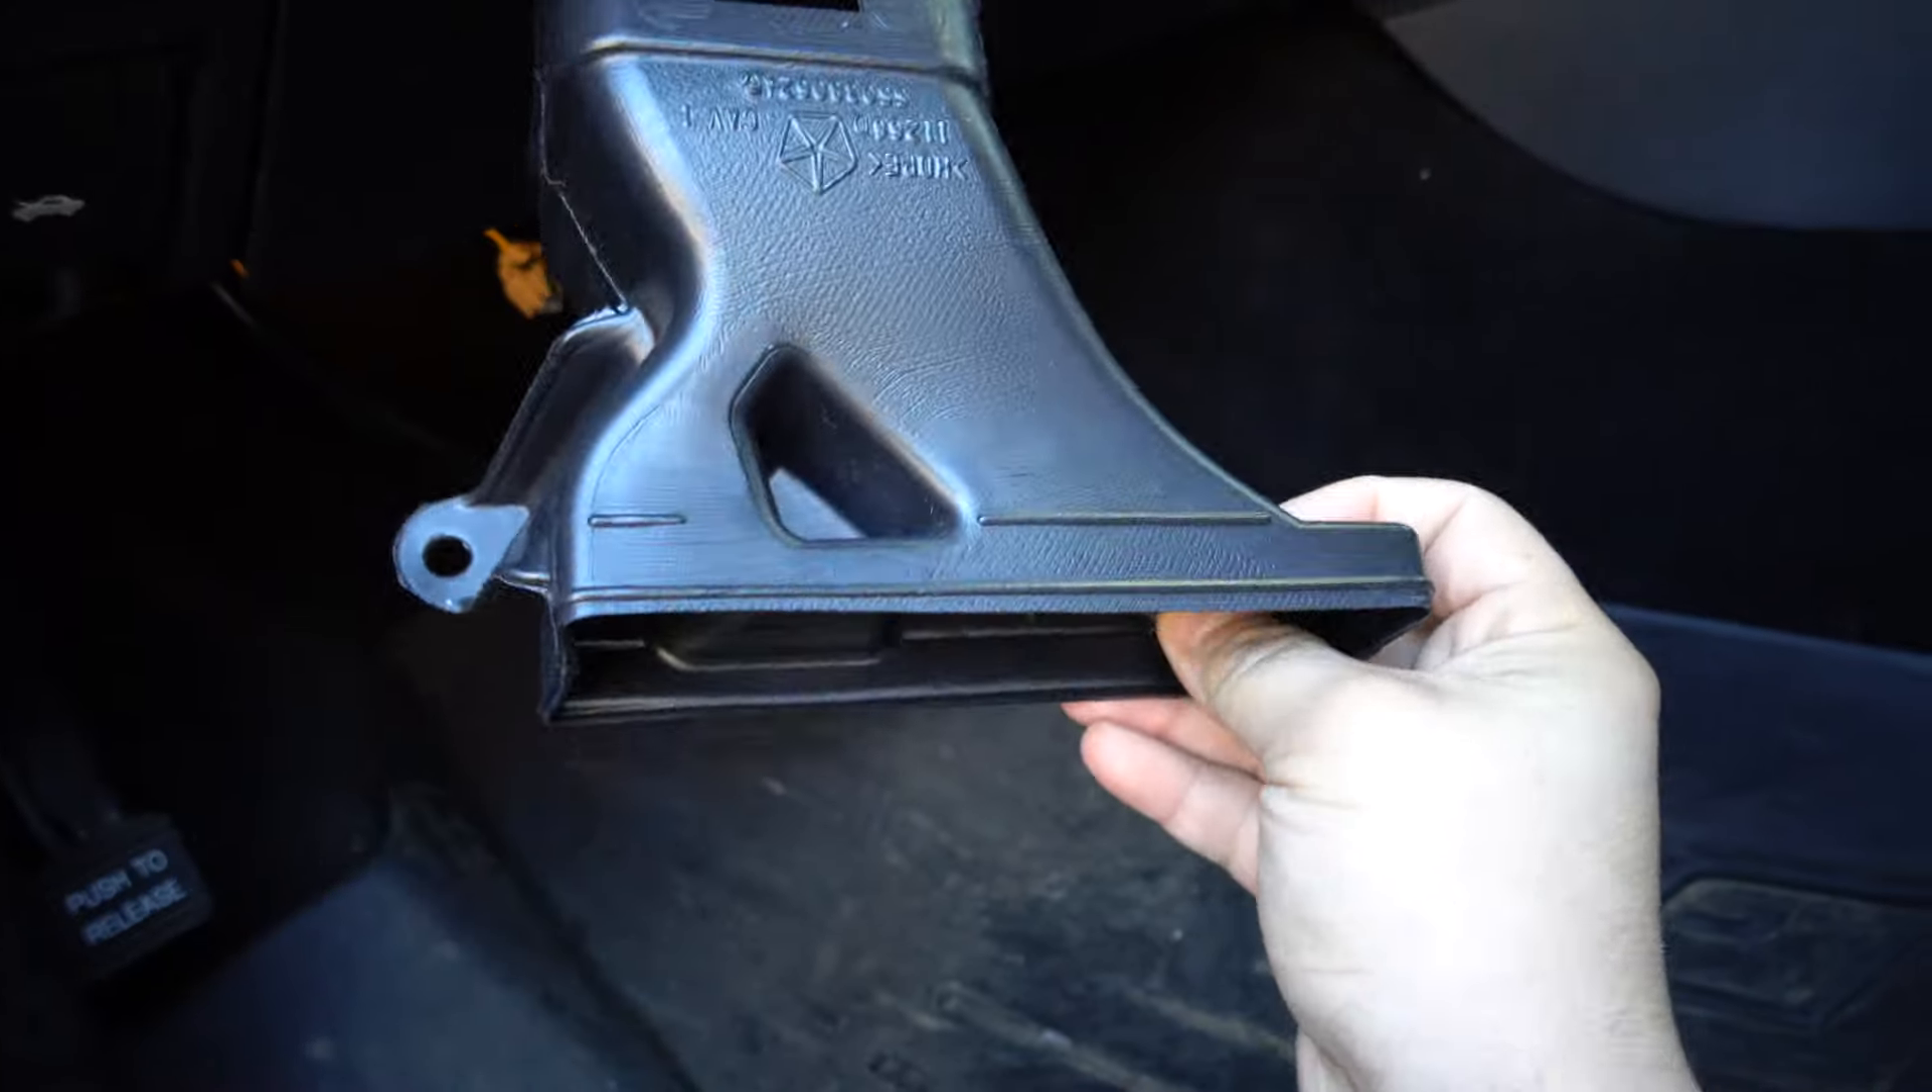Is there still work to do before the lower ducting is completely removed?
No.